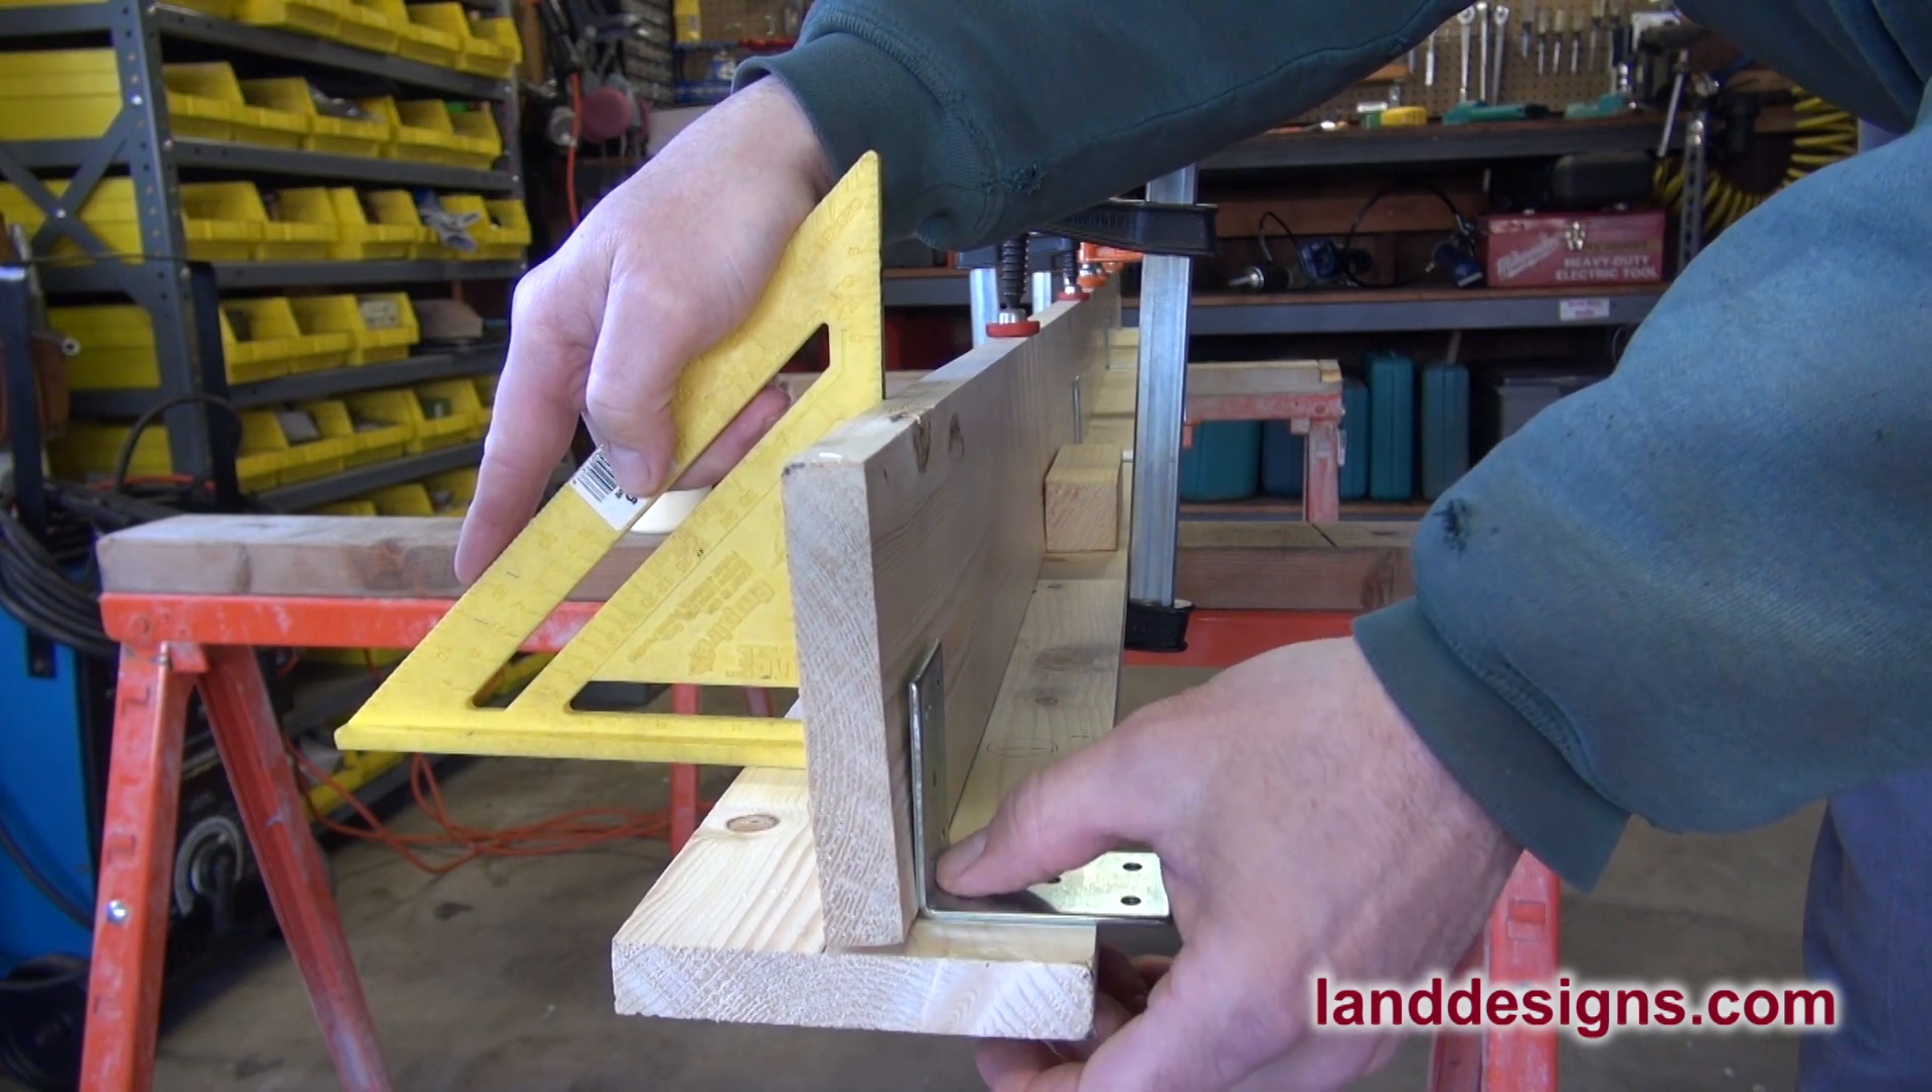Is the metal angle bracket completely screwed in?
No.